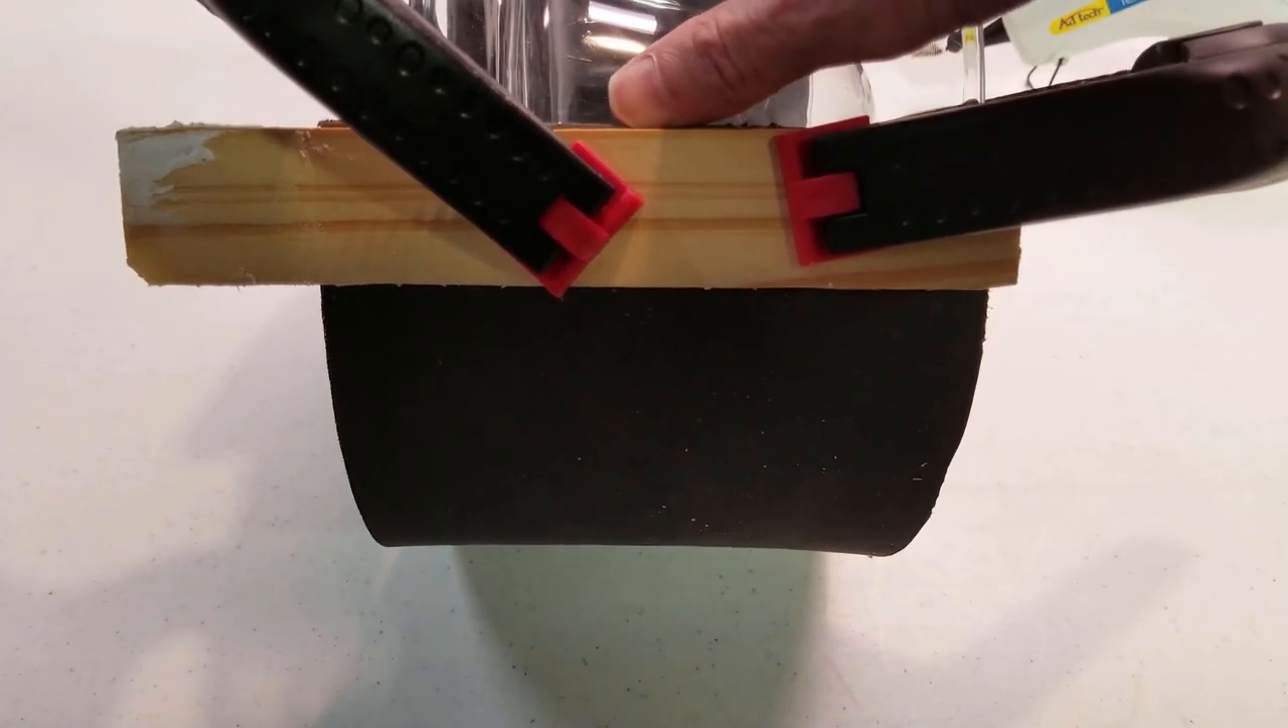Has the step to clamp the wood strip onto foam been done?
Yes.